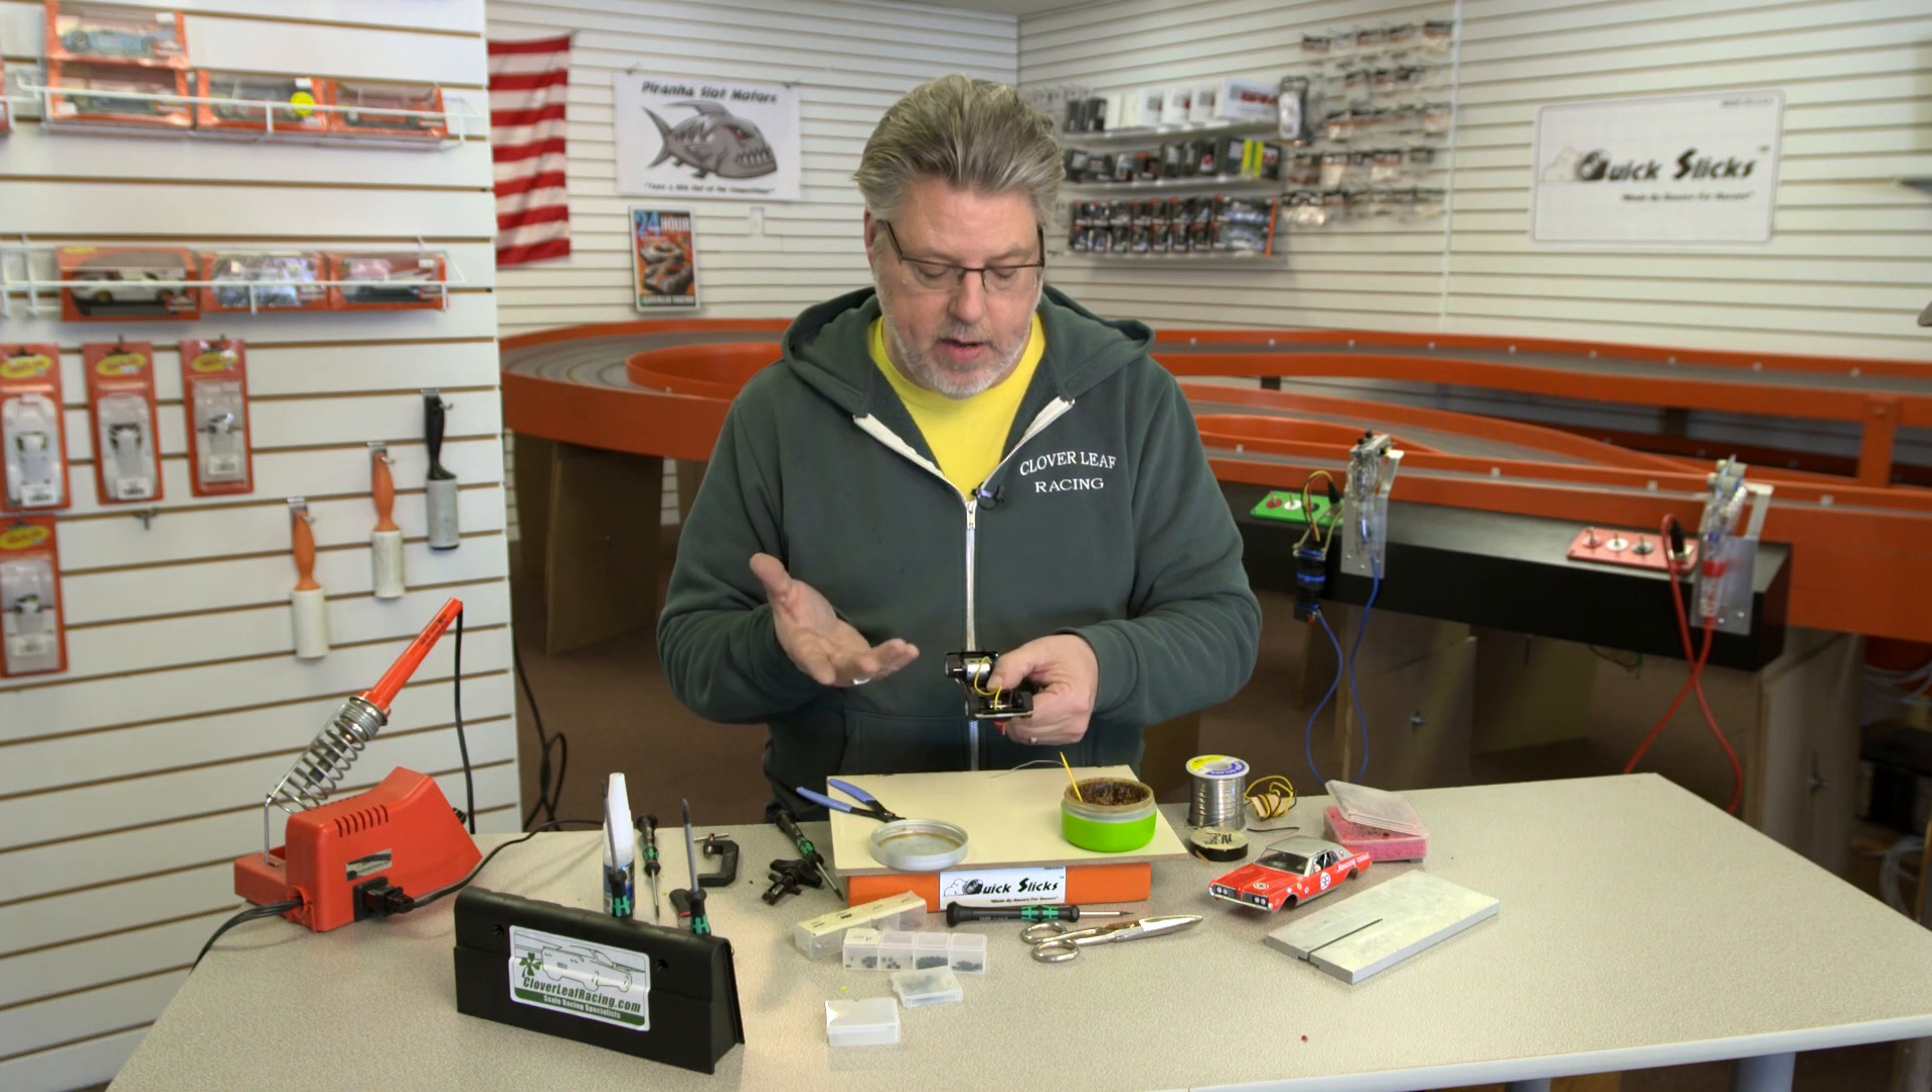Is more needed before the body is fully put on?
Yes.